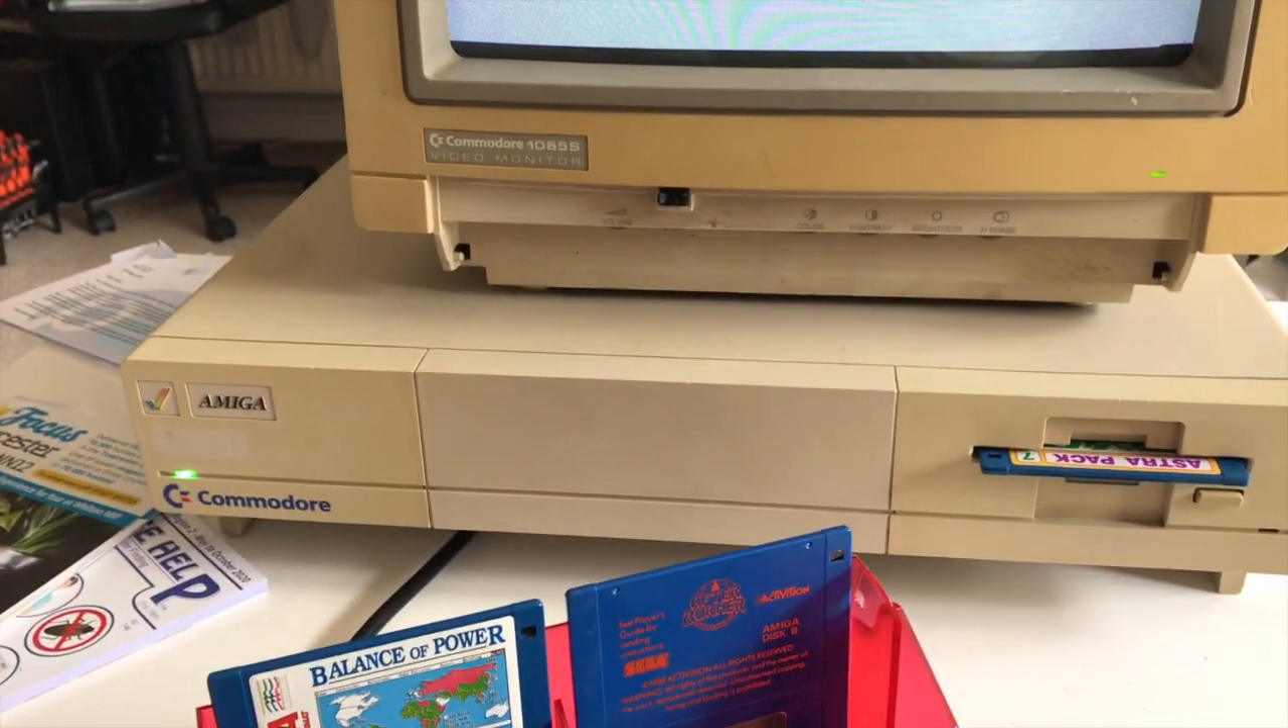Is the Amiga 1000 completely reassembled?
Yes.